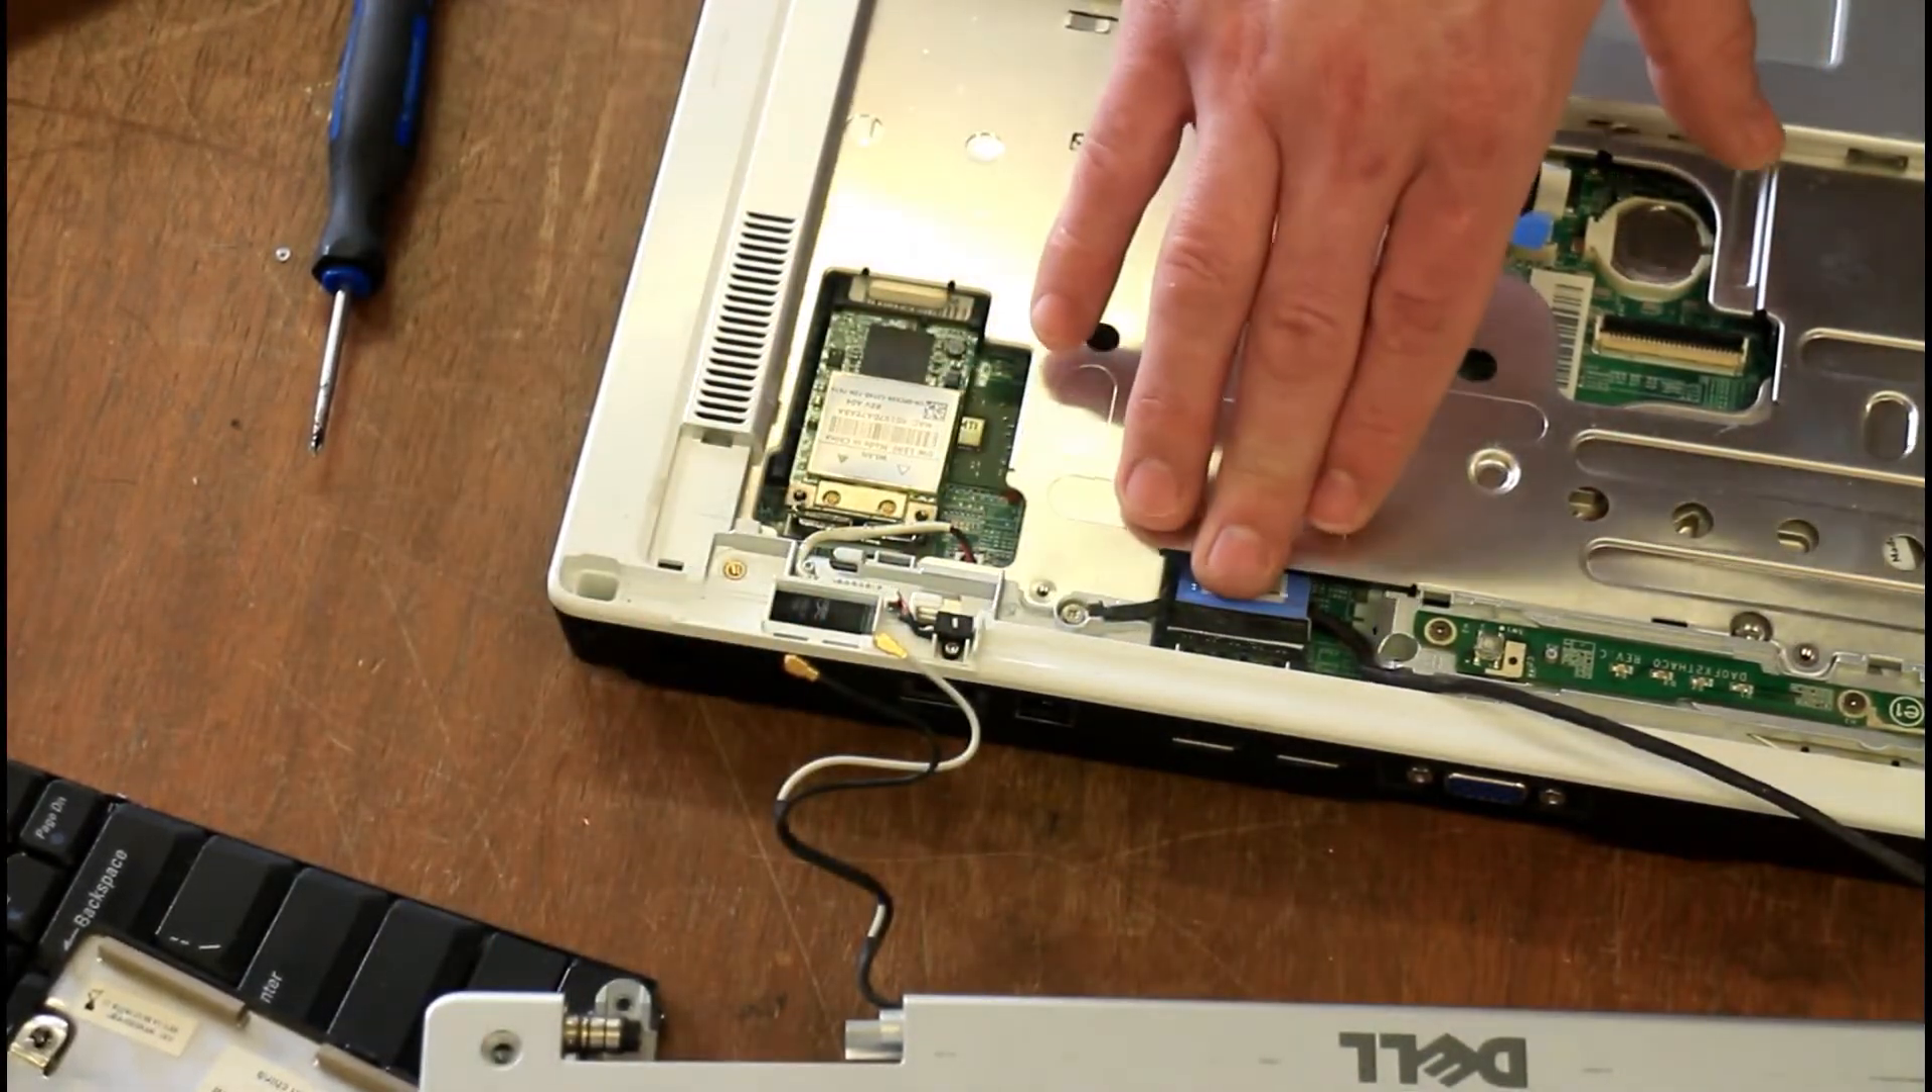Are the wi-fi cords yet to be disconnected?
No.